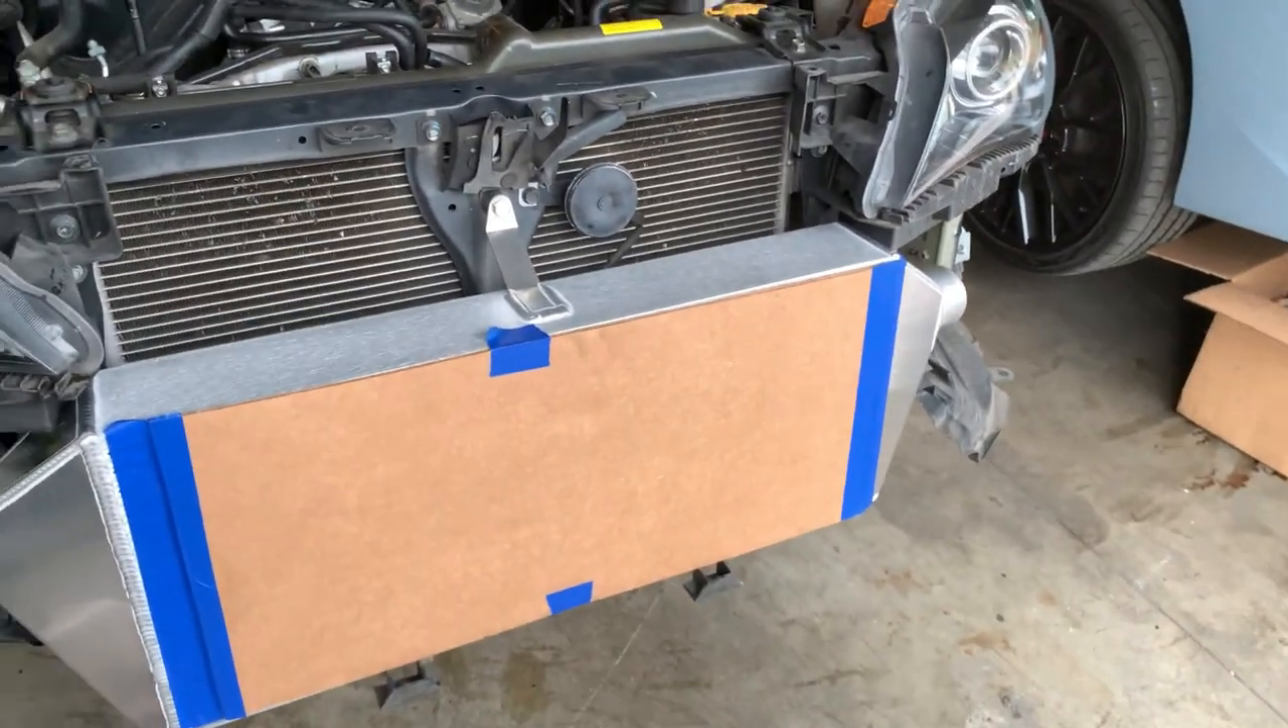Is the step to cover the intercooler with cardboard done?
Yes.